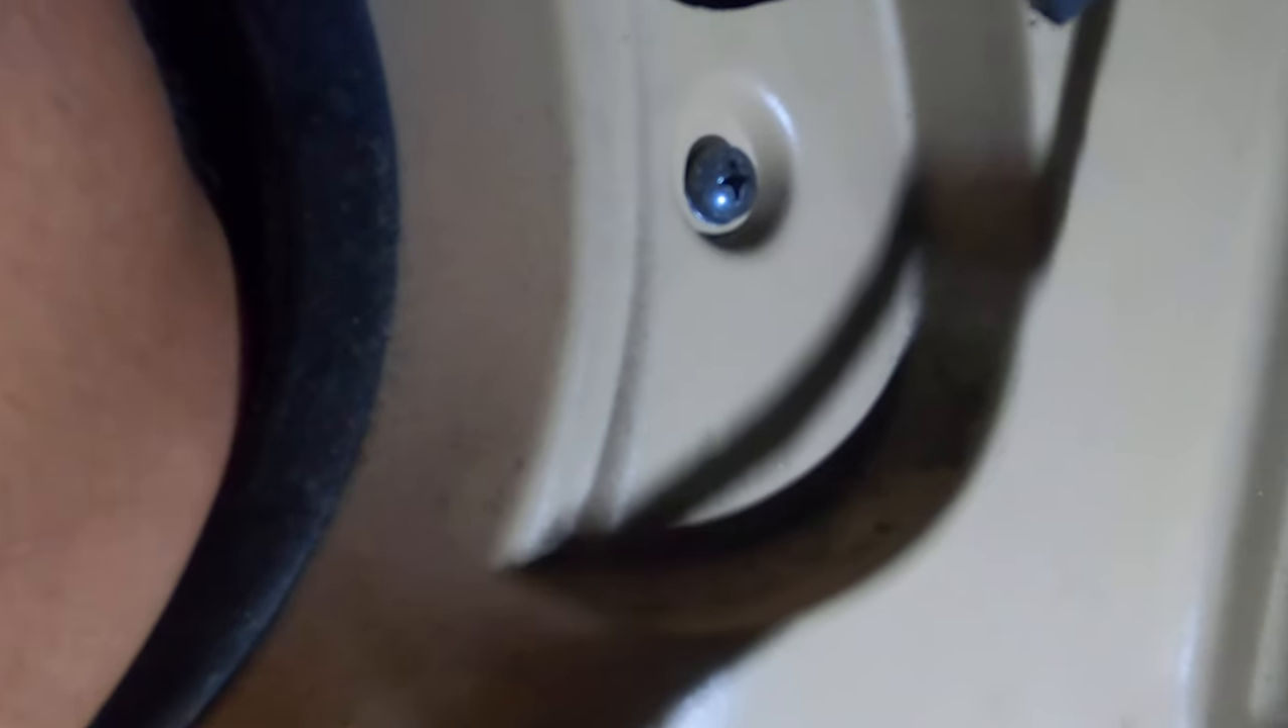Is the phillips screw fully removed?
No.